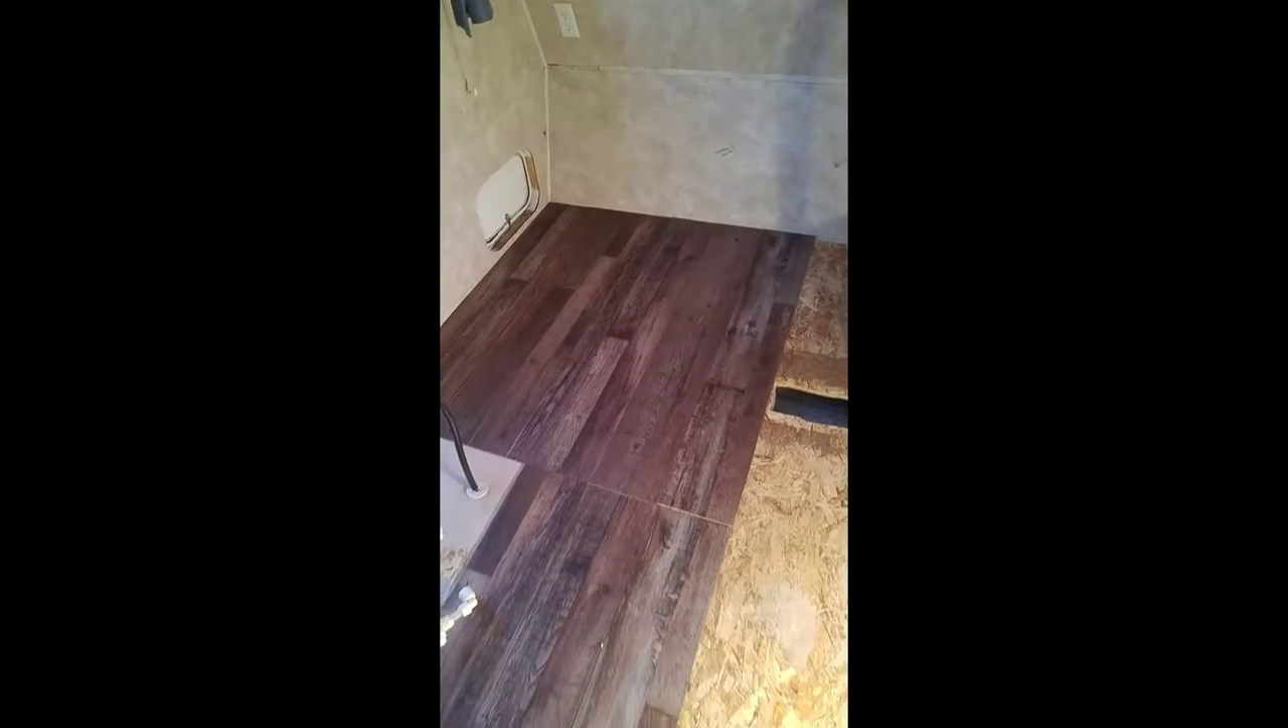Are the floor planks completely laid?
No.